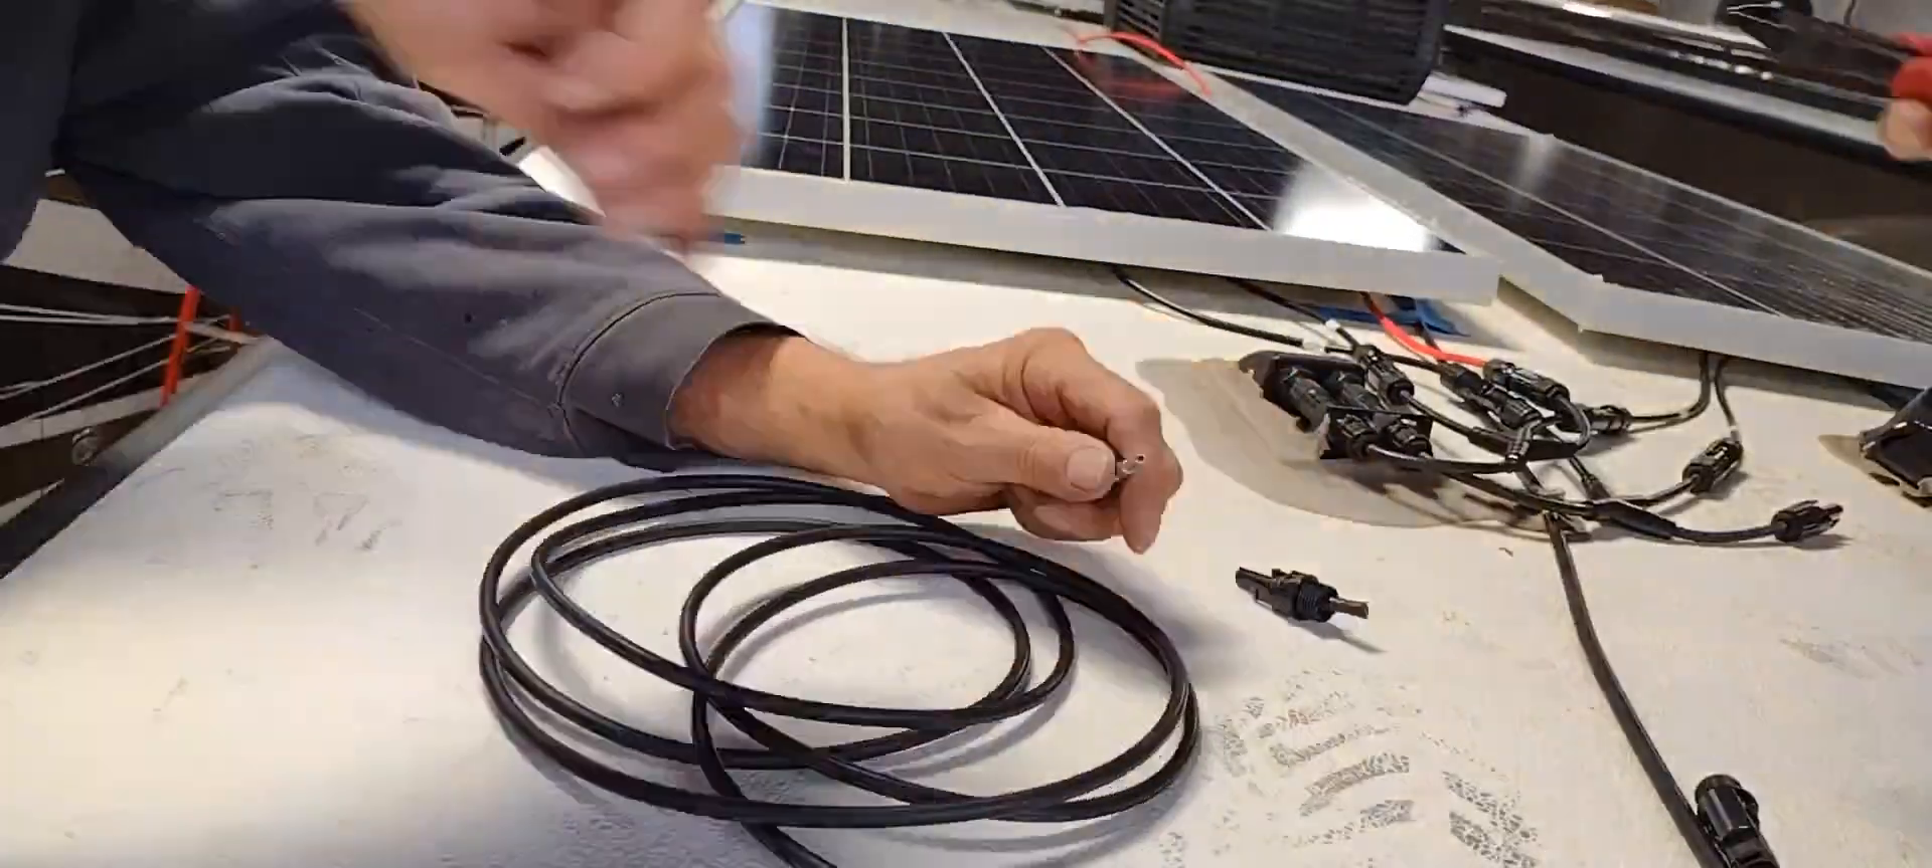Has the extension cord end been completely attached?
No.